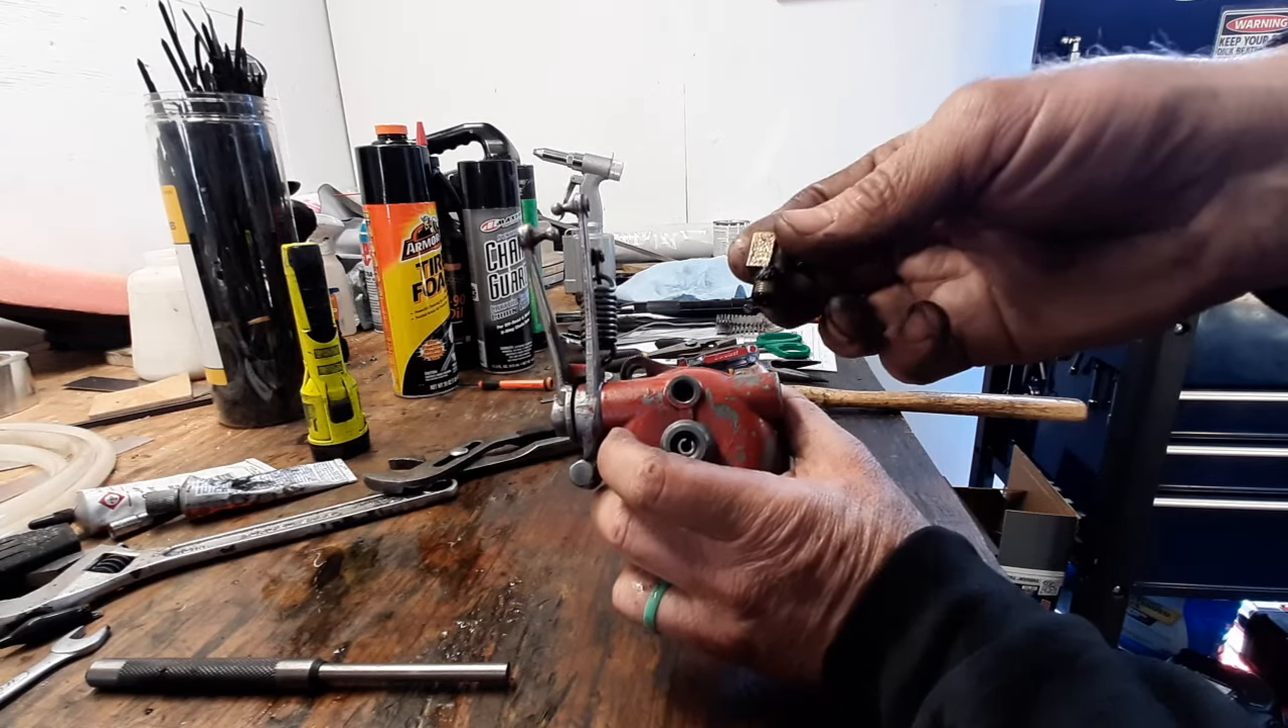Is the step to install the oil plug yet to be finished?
Yes.